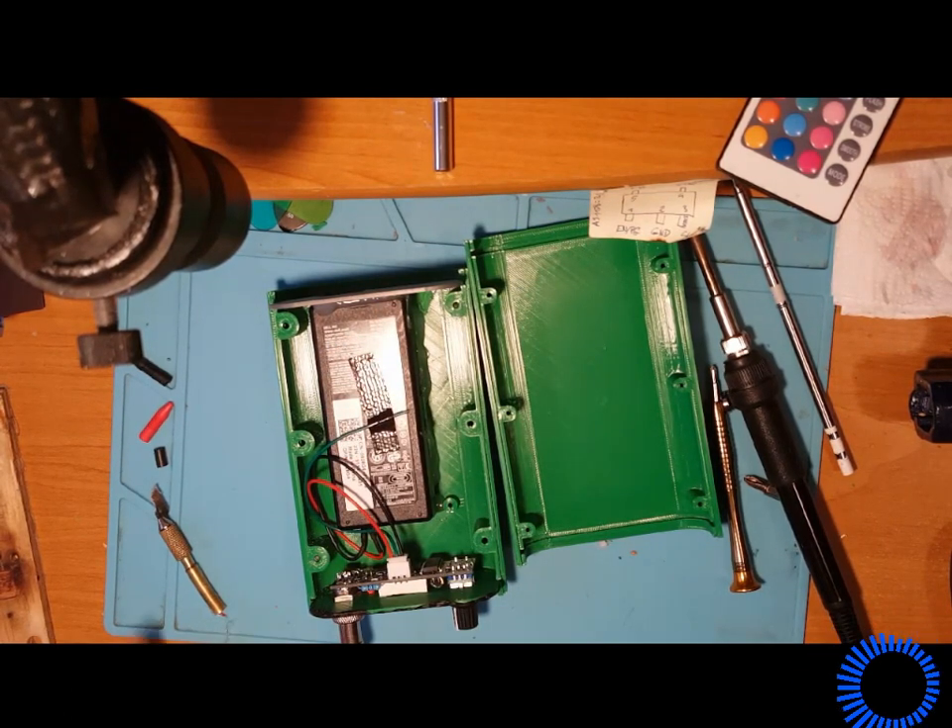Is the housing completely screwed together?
No.